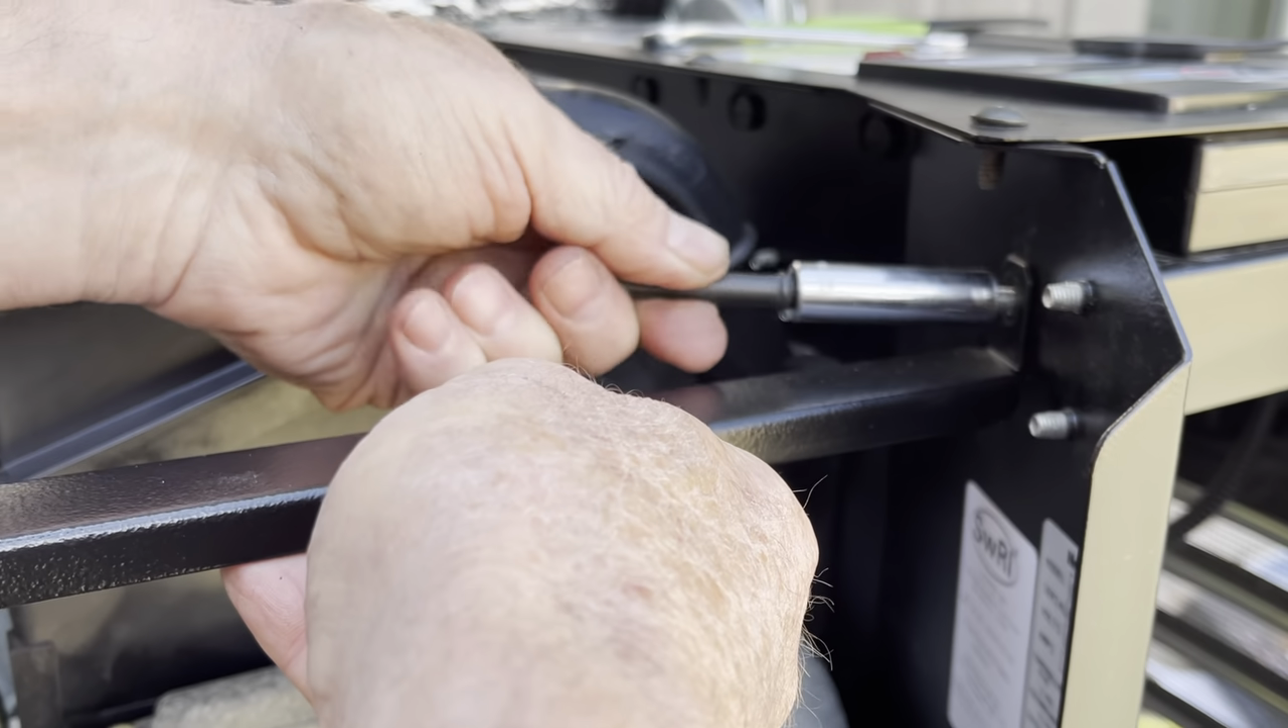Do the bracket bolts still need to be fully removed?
Yes.